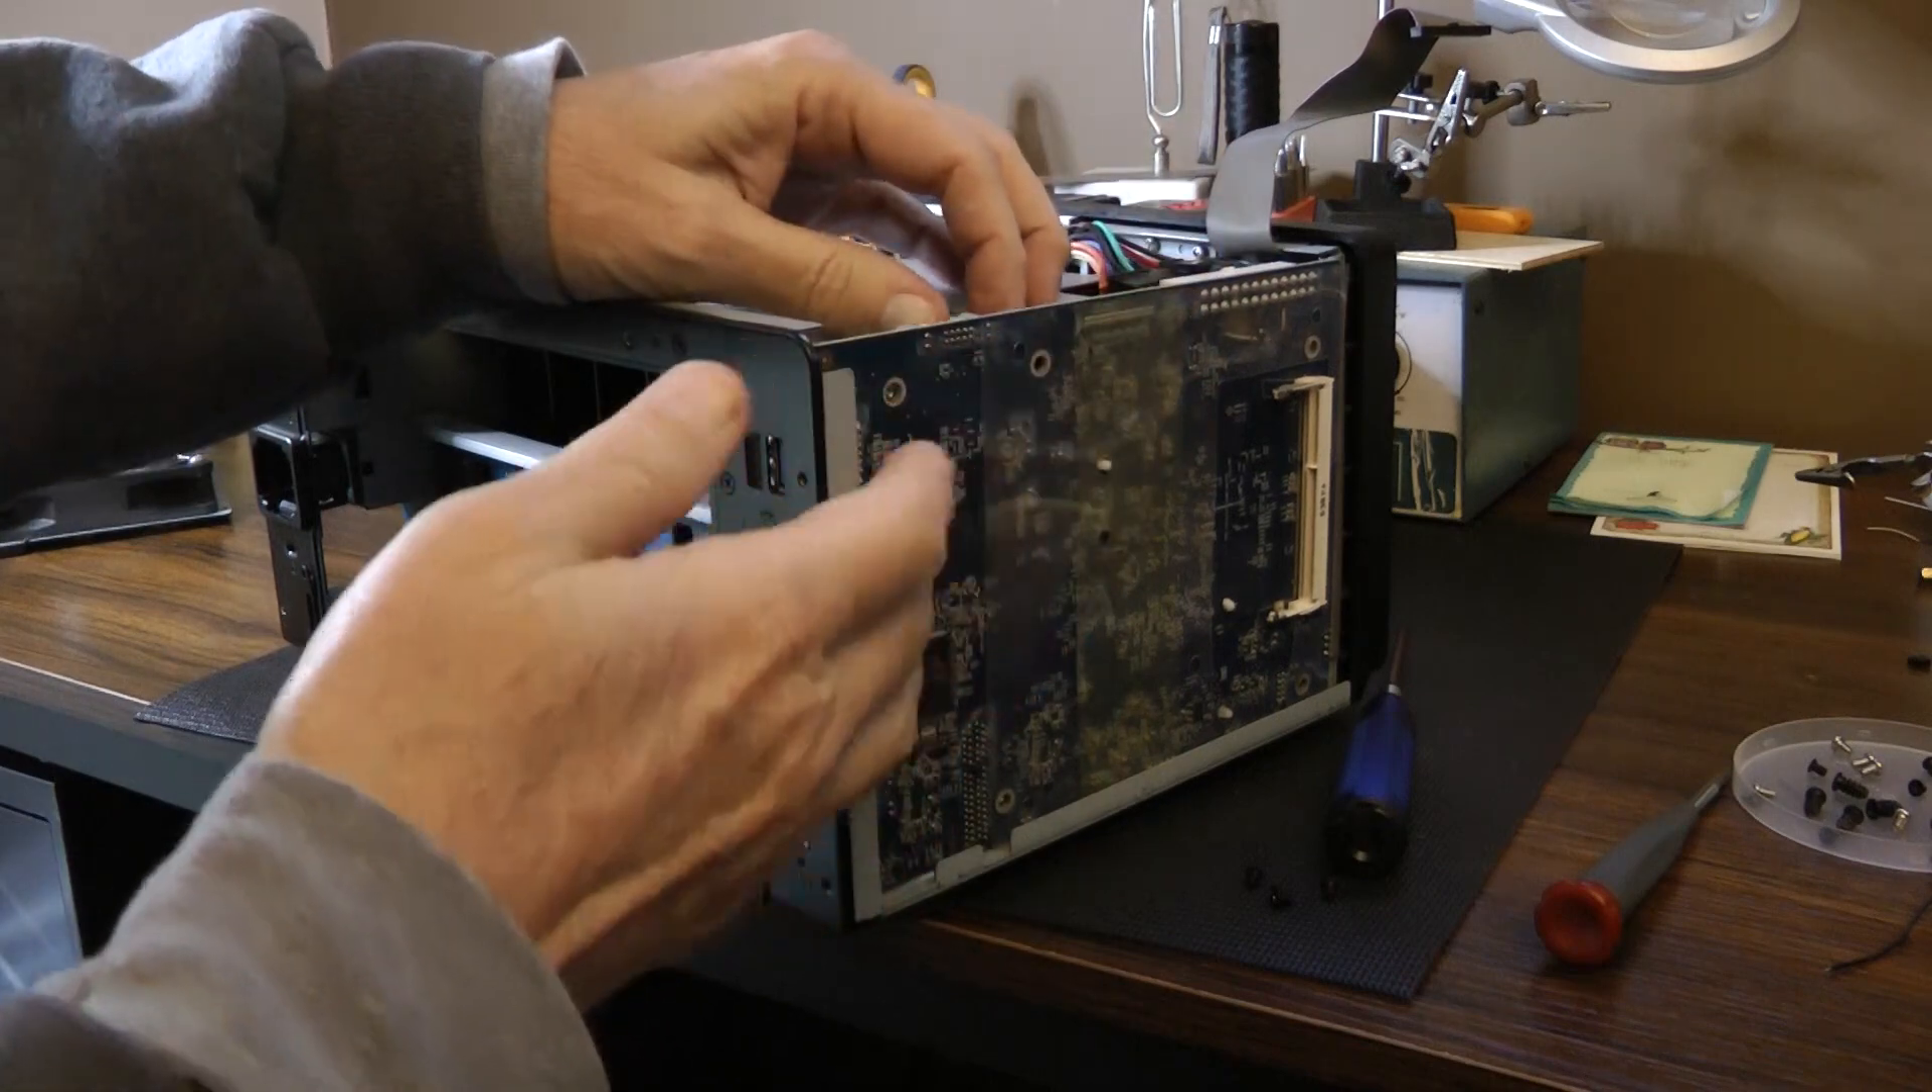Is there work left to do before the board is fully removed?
Yes.